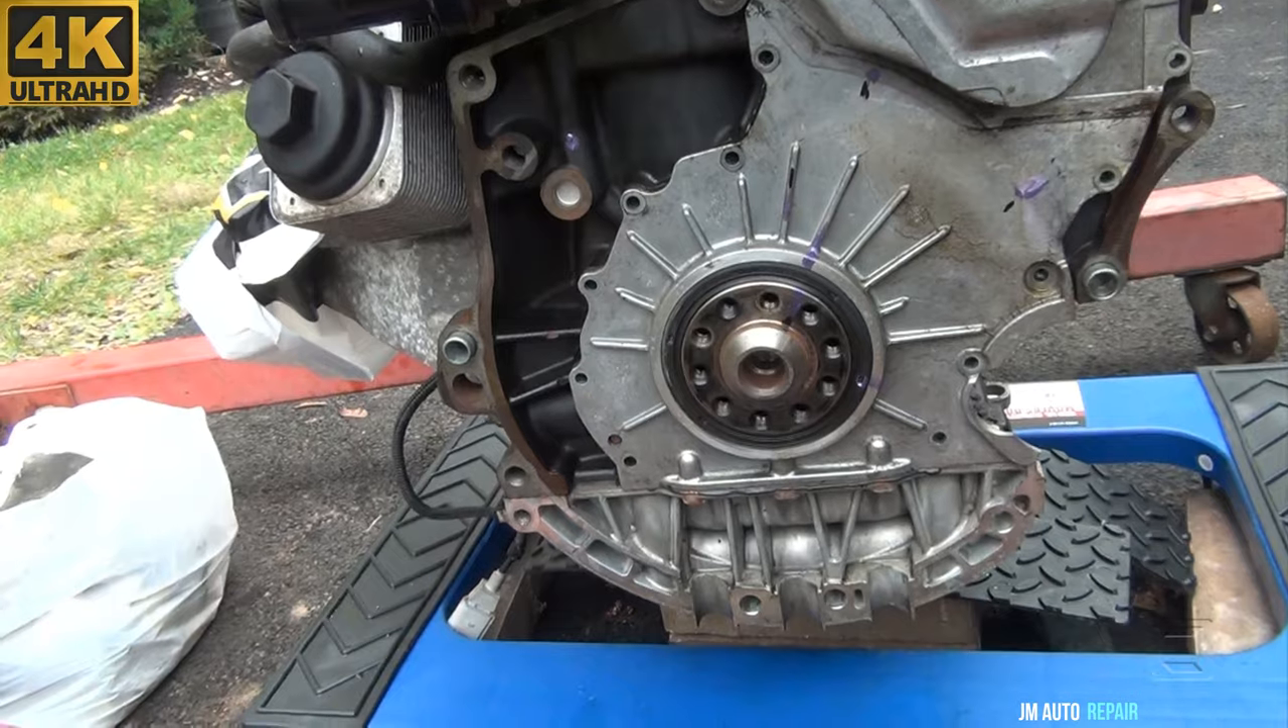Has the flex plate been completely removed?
Yes.